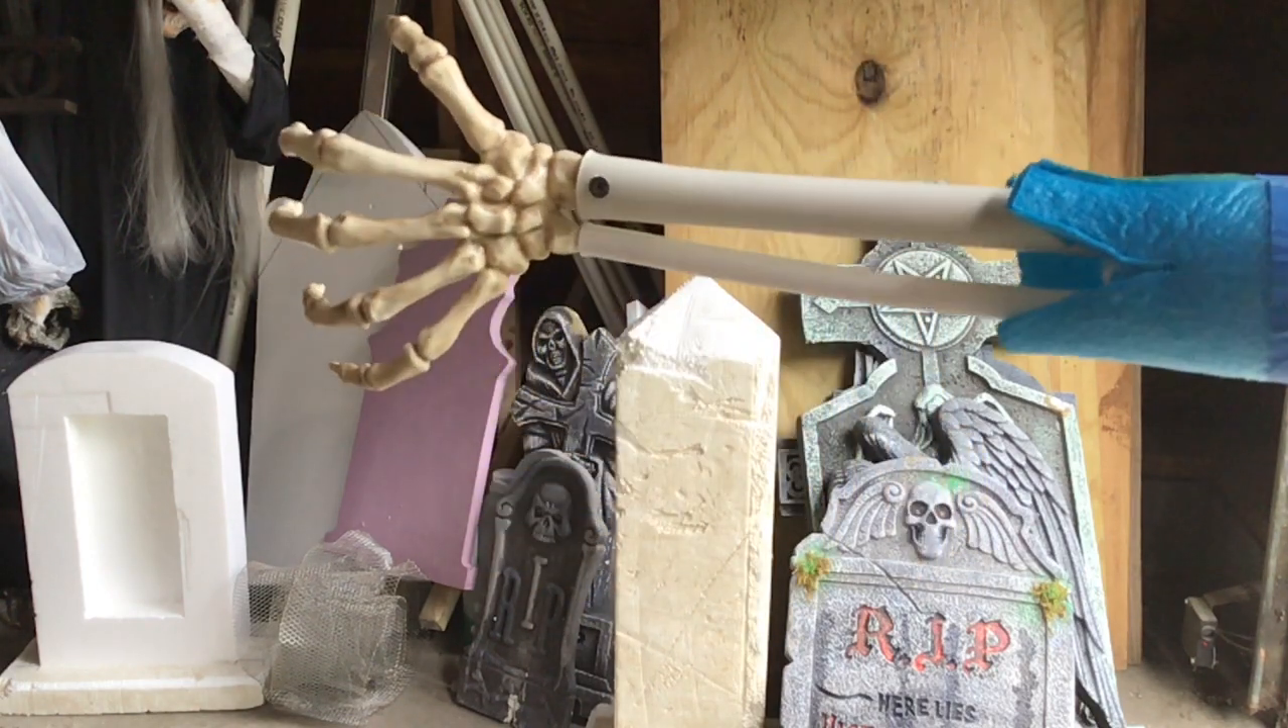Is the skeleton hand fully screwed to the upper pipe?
Yes.